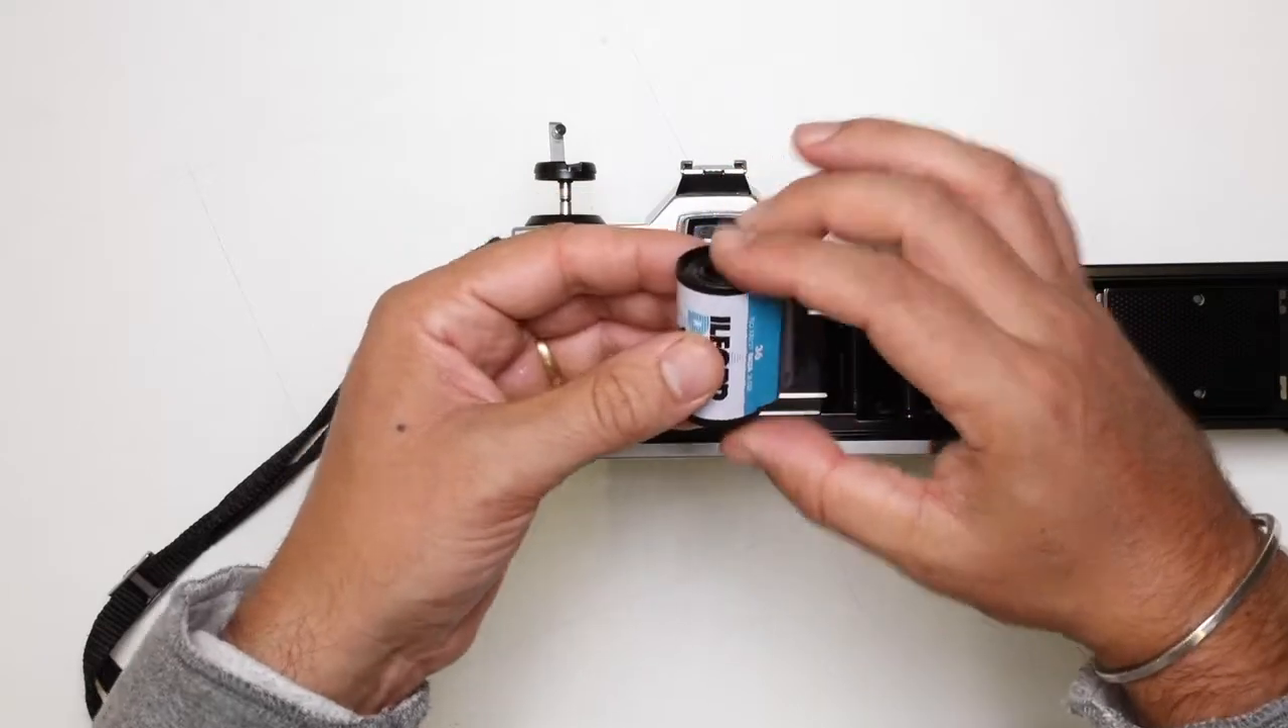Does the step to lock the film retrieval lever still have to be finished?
Yes.